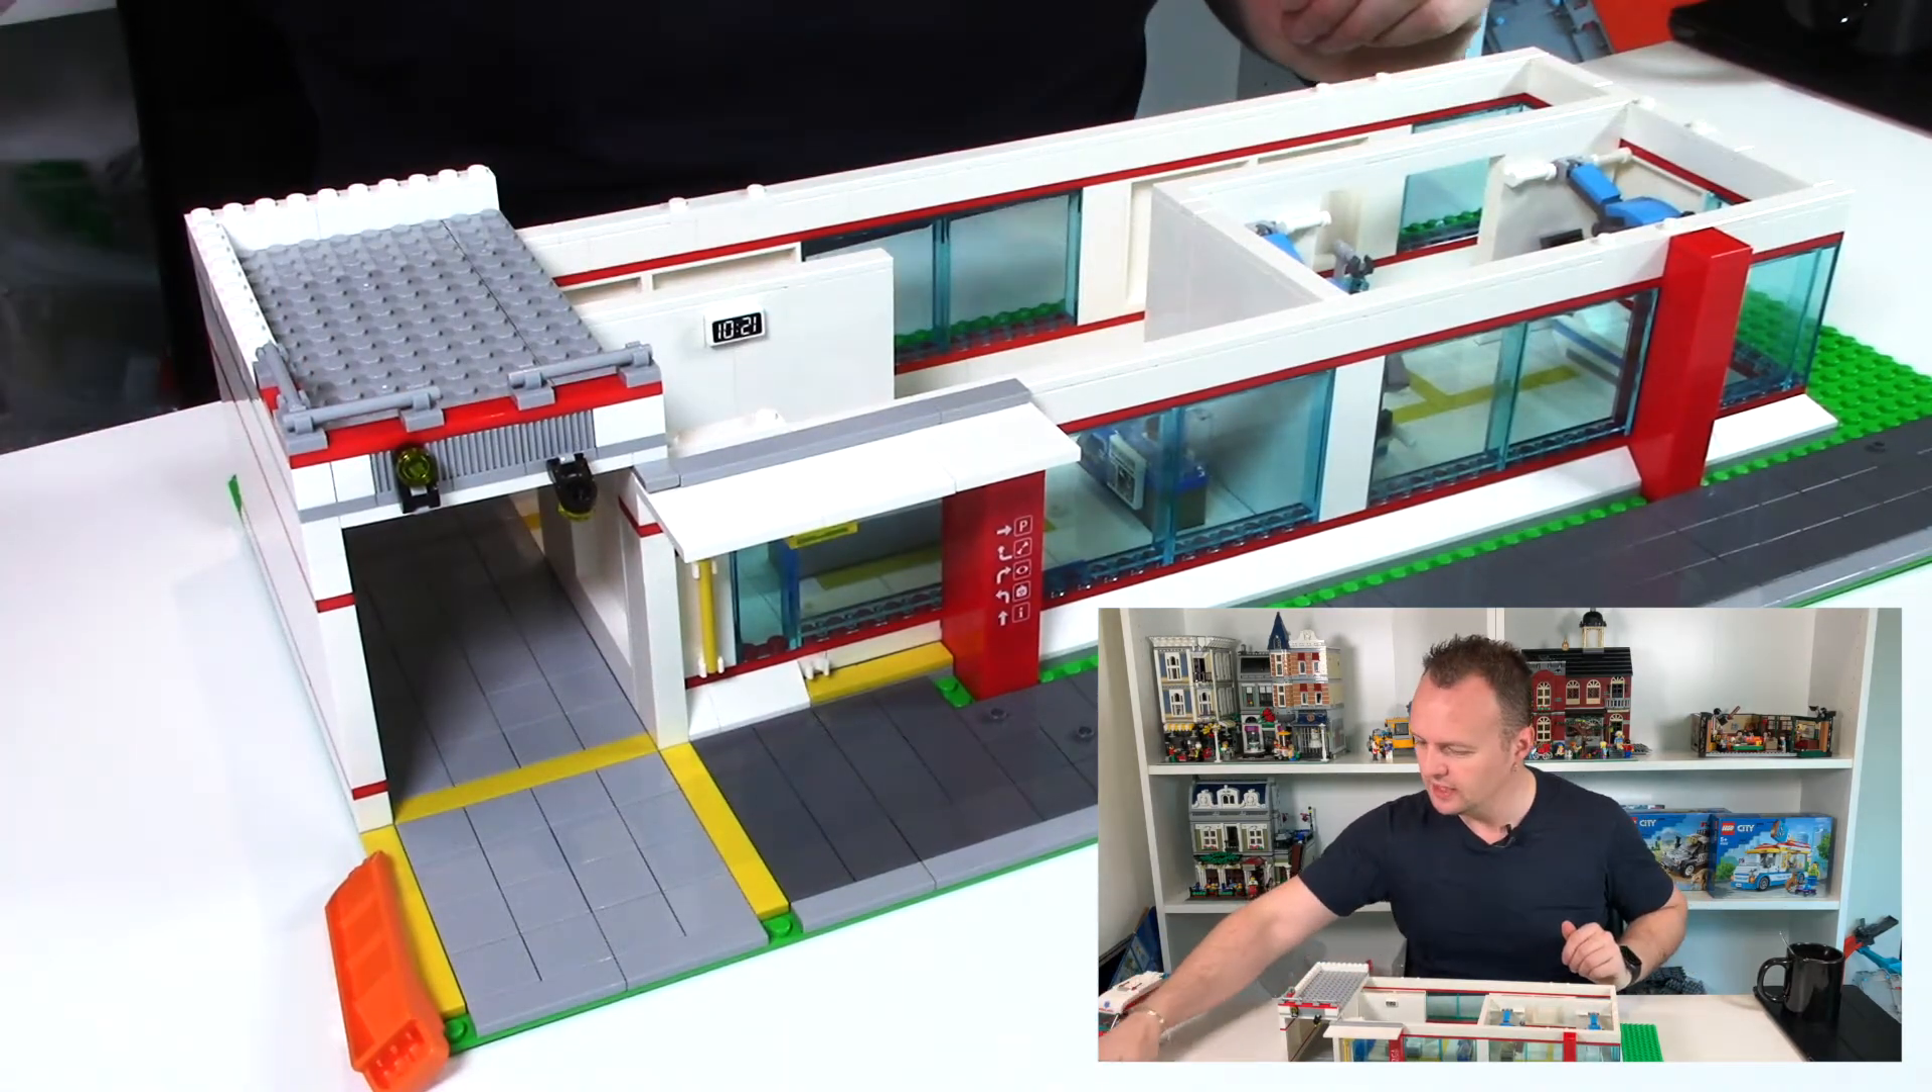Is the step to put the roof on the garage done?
Yes.